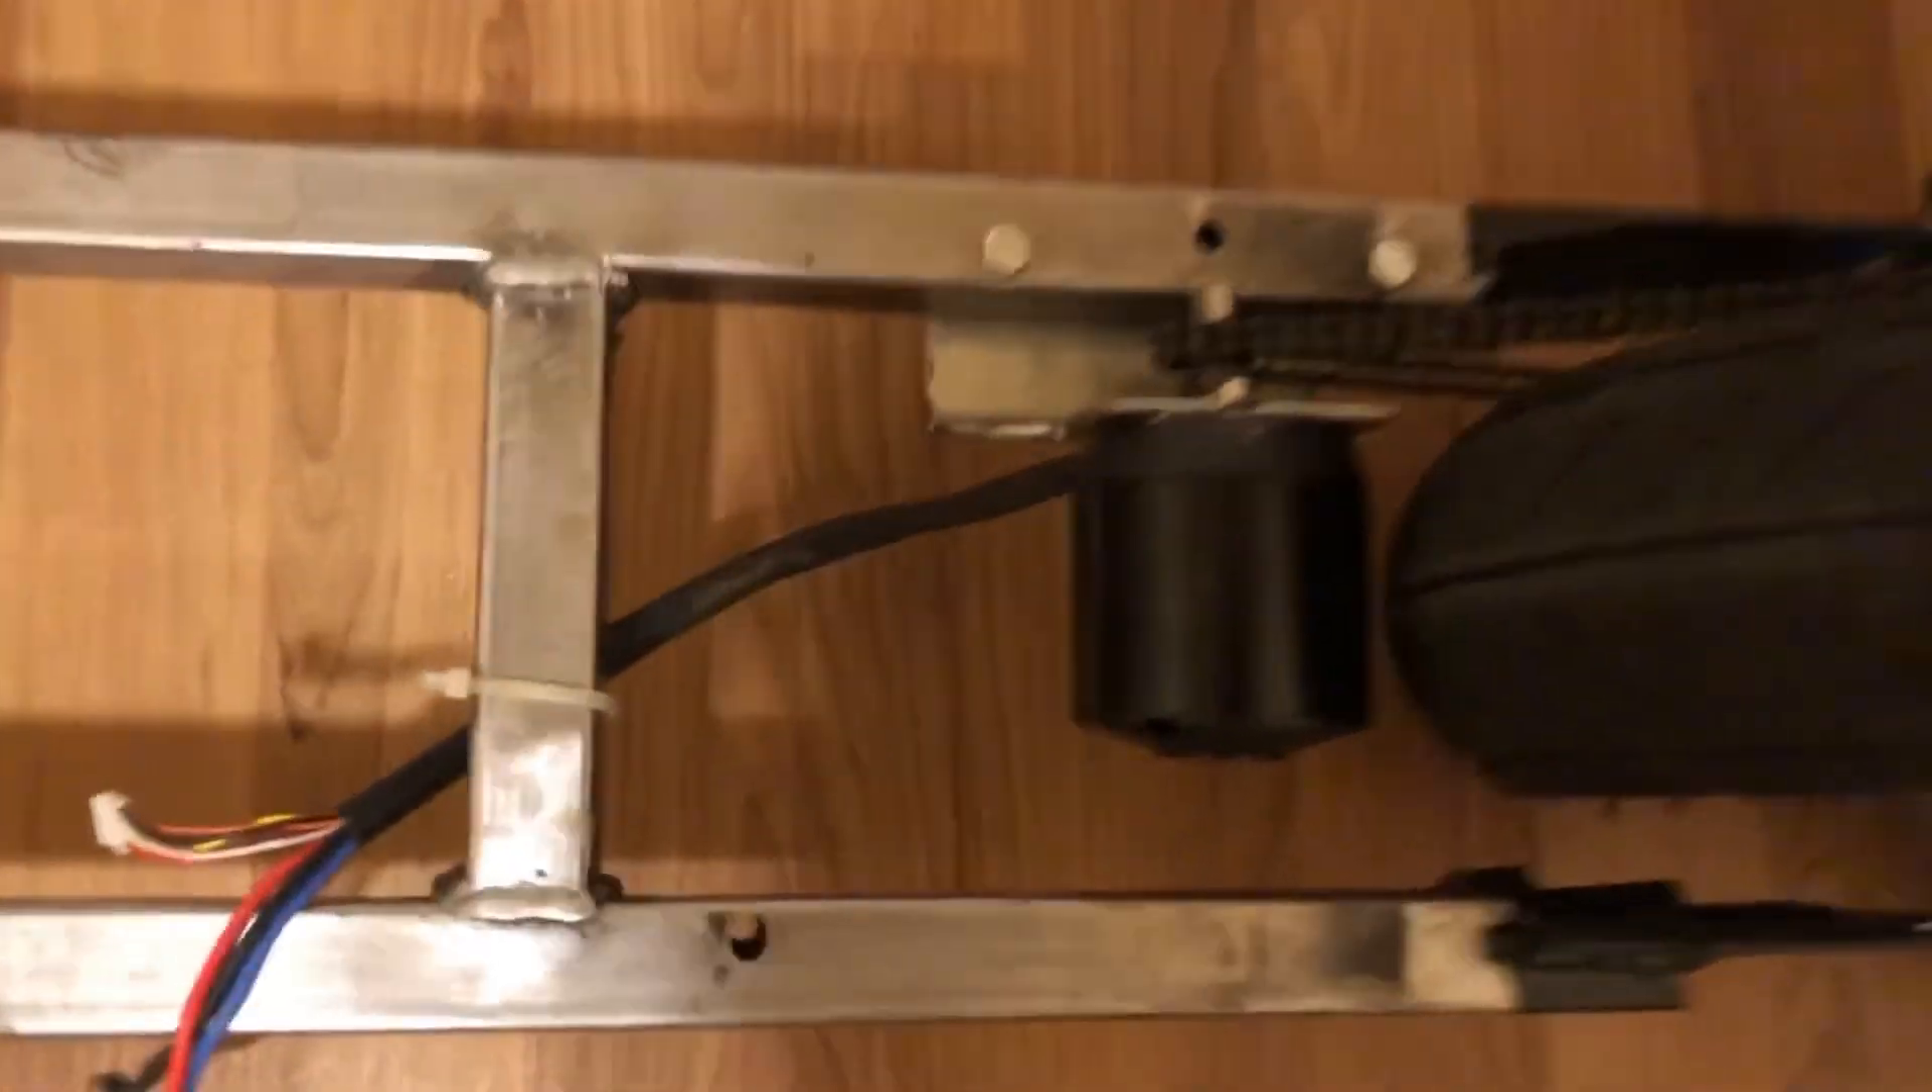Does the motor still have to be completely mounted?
No.